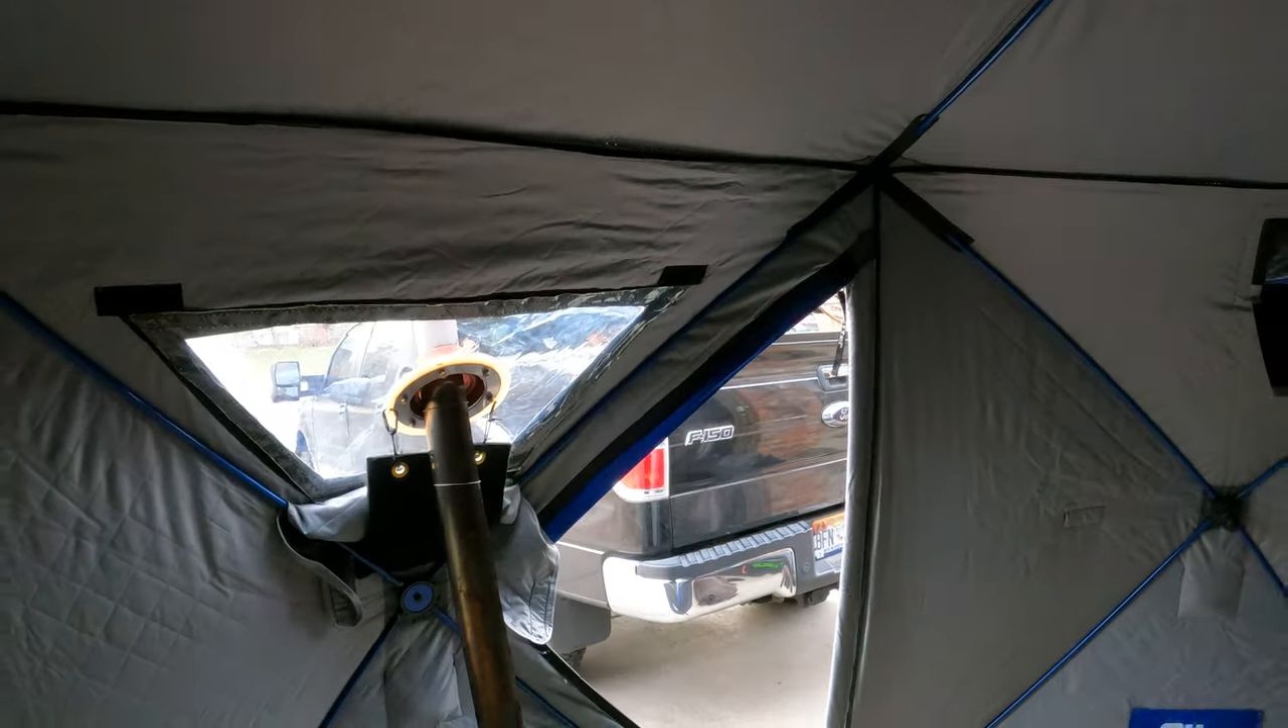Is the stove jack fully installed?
Yes.